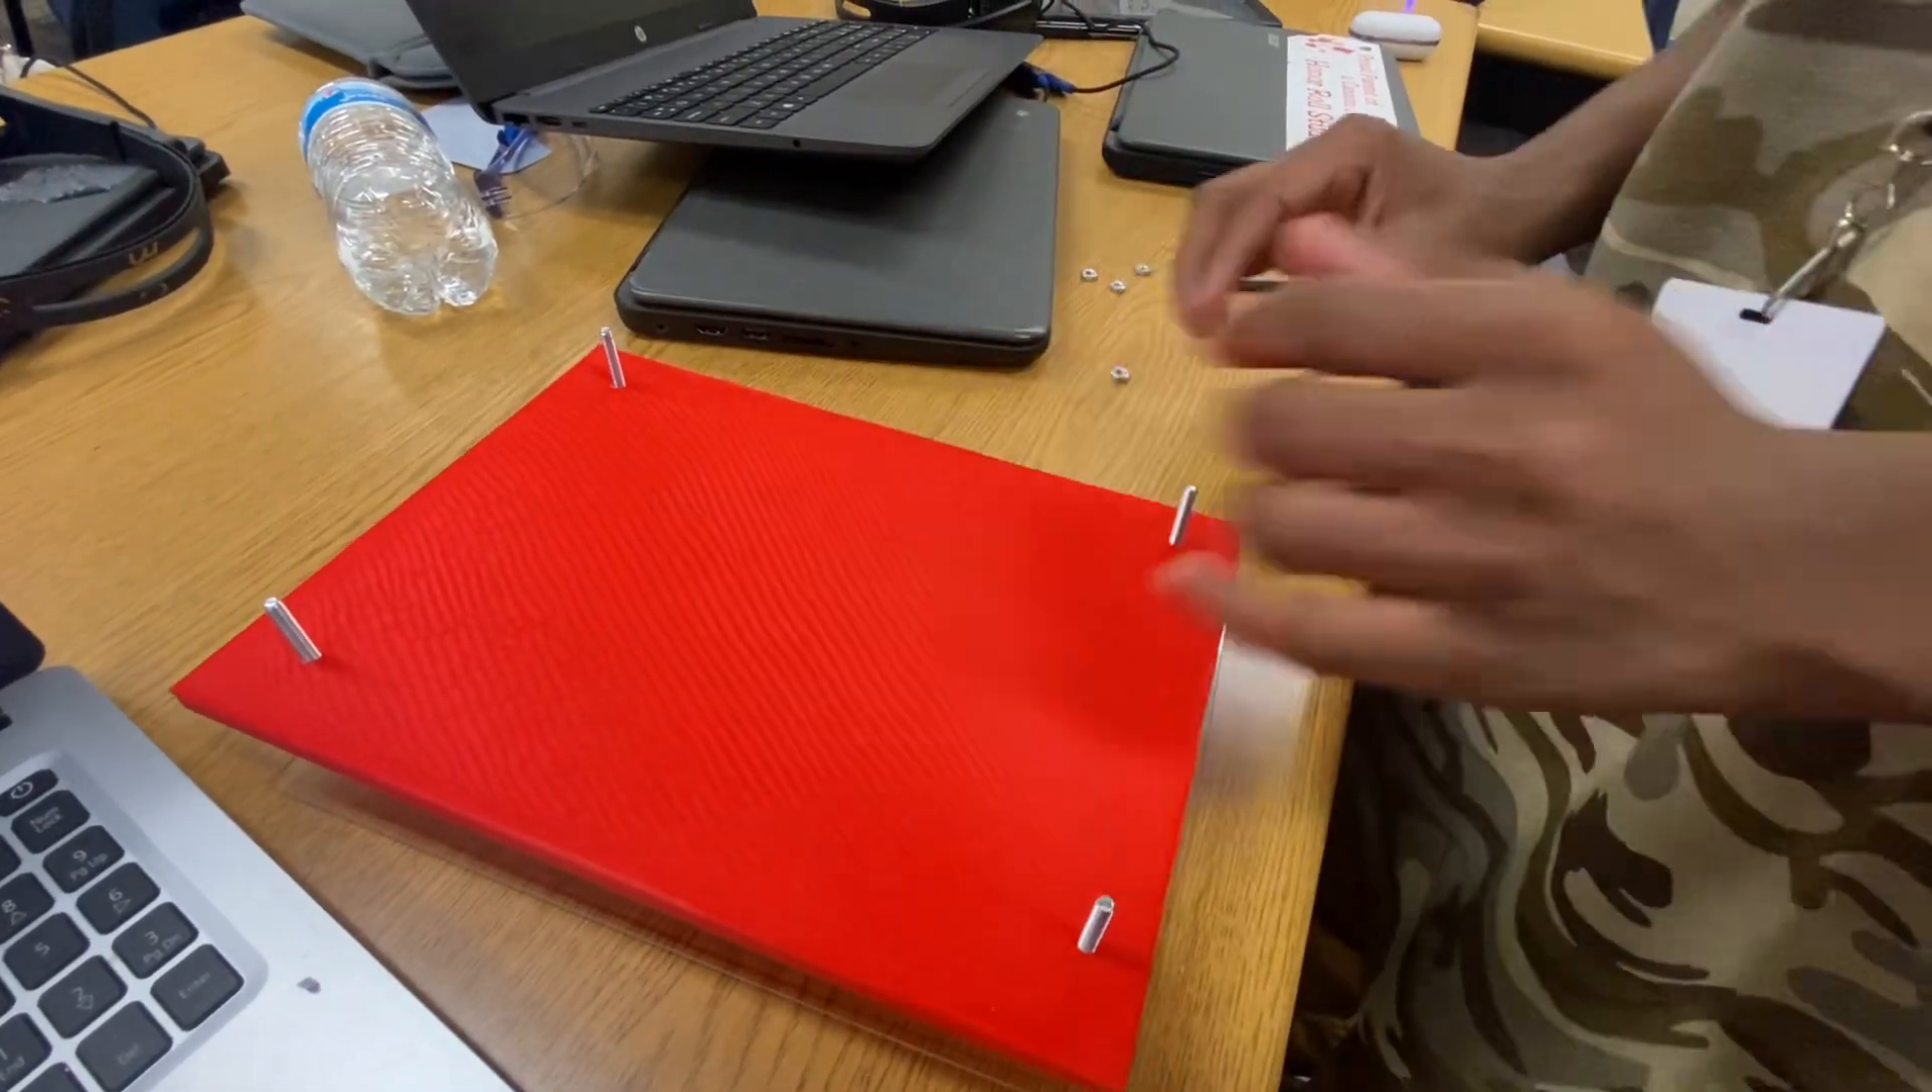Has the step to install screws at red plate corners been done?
Yes.